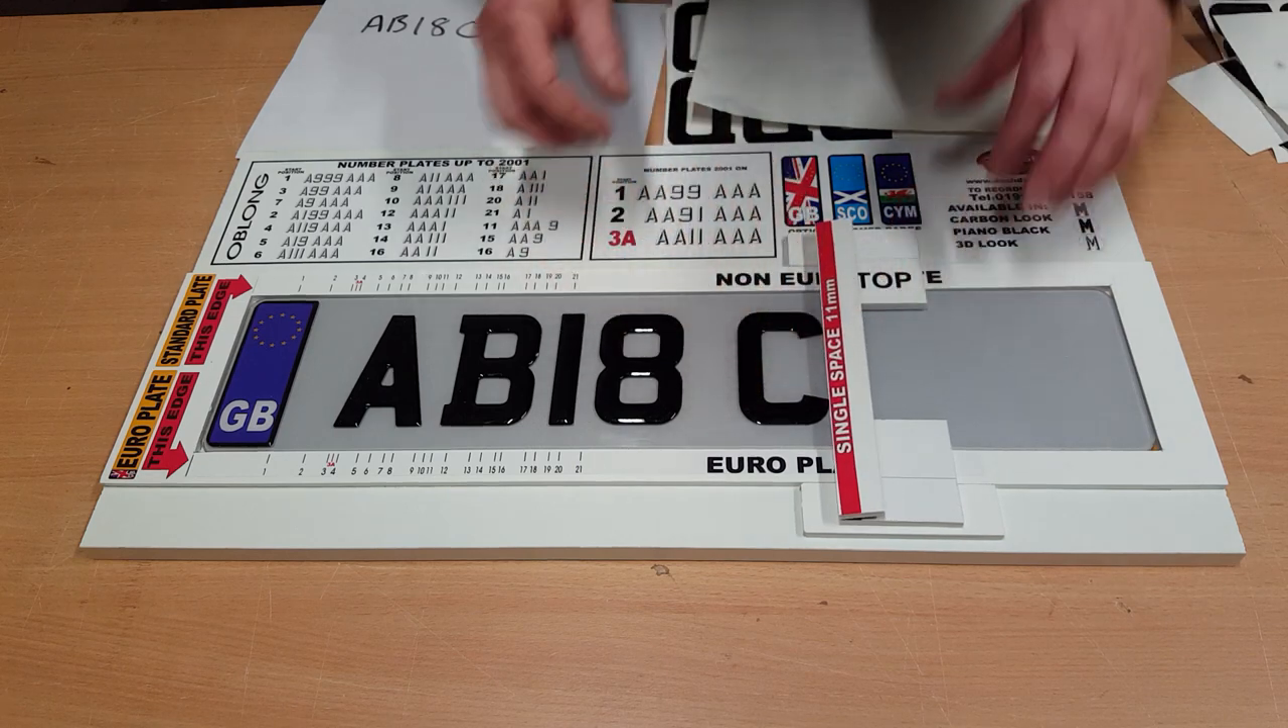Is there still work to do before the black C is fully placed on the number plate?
No.